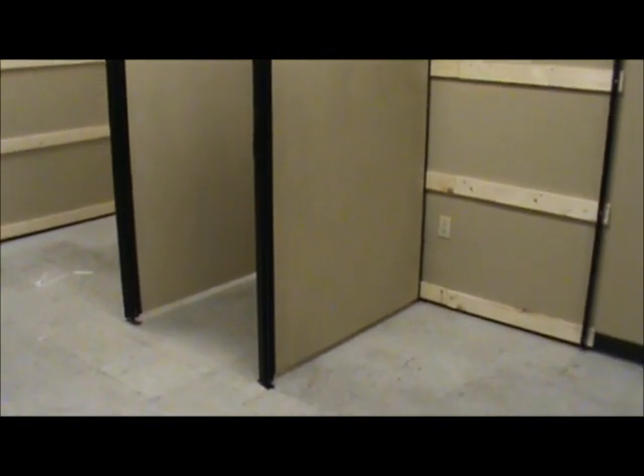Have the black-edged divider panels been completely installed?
Yes.